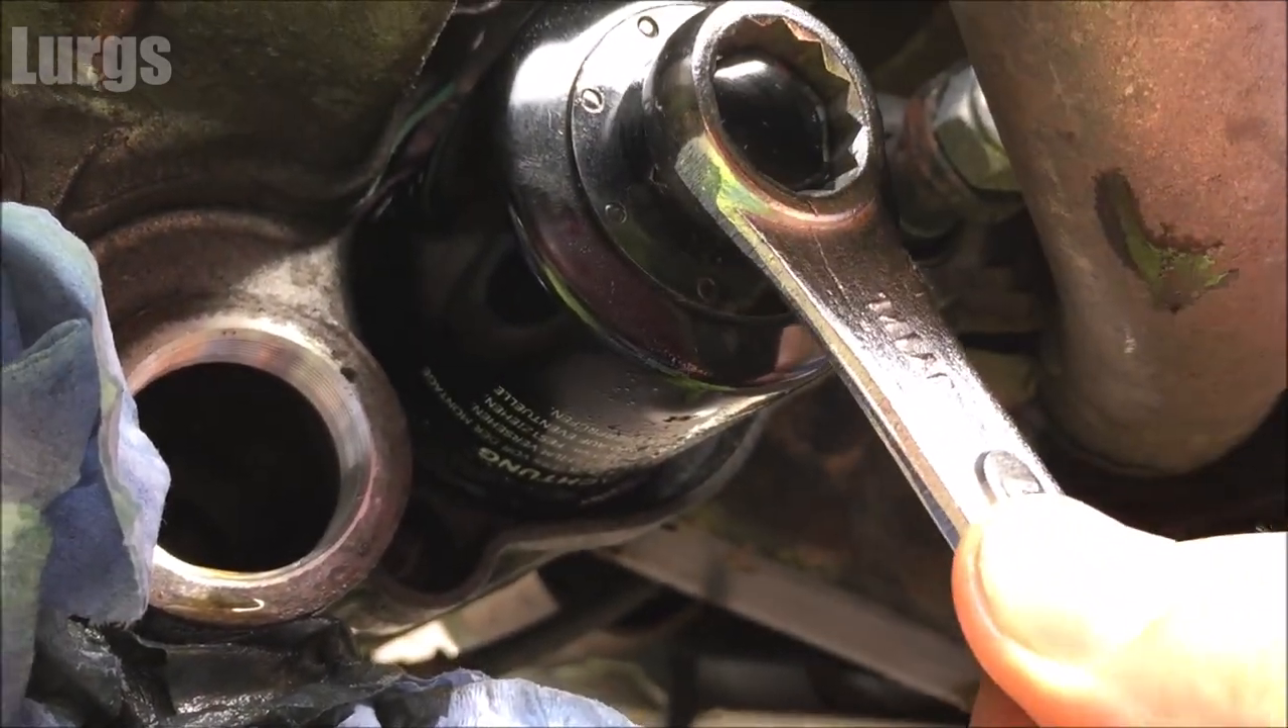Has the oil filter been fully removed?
No.